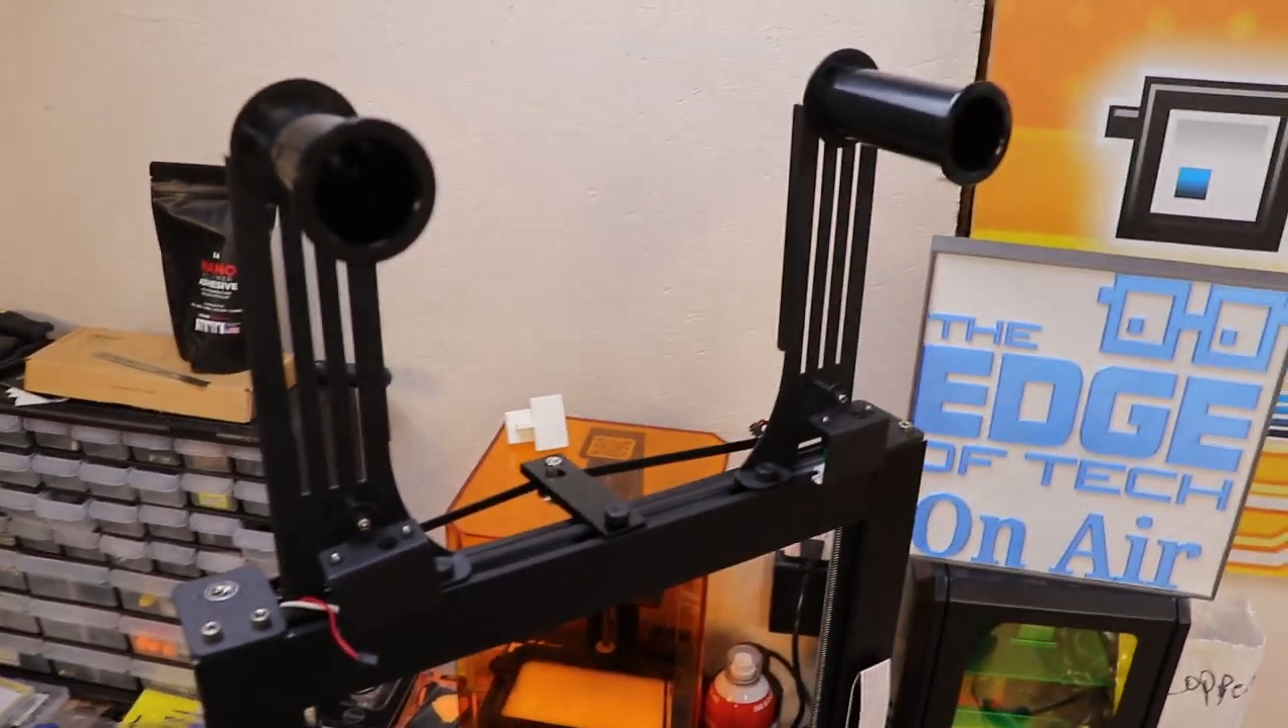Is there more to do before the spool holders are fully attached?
No.